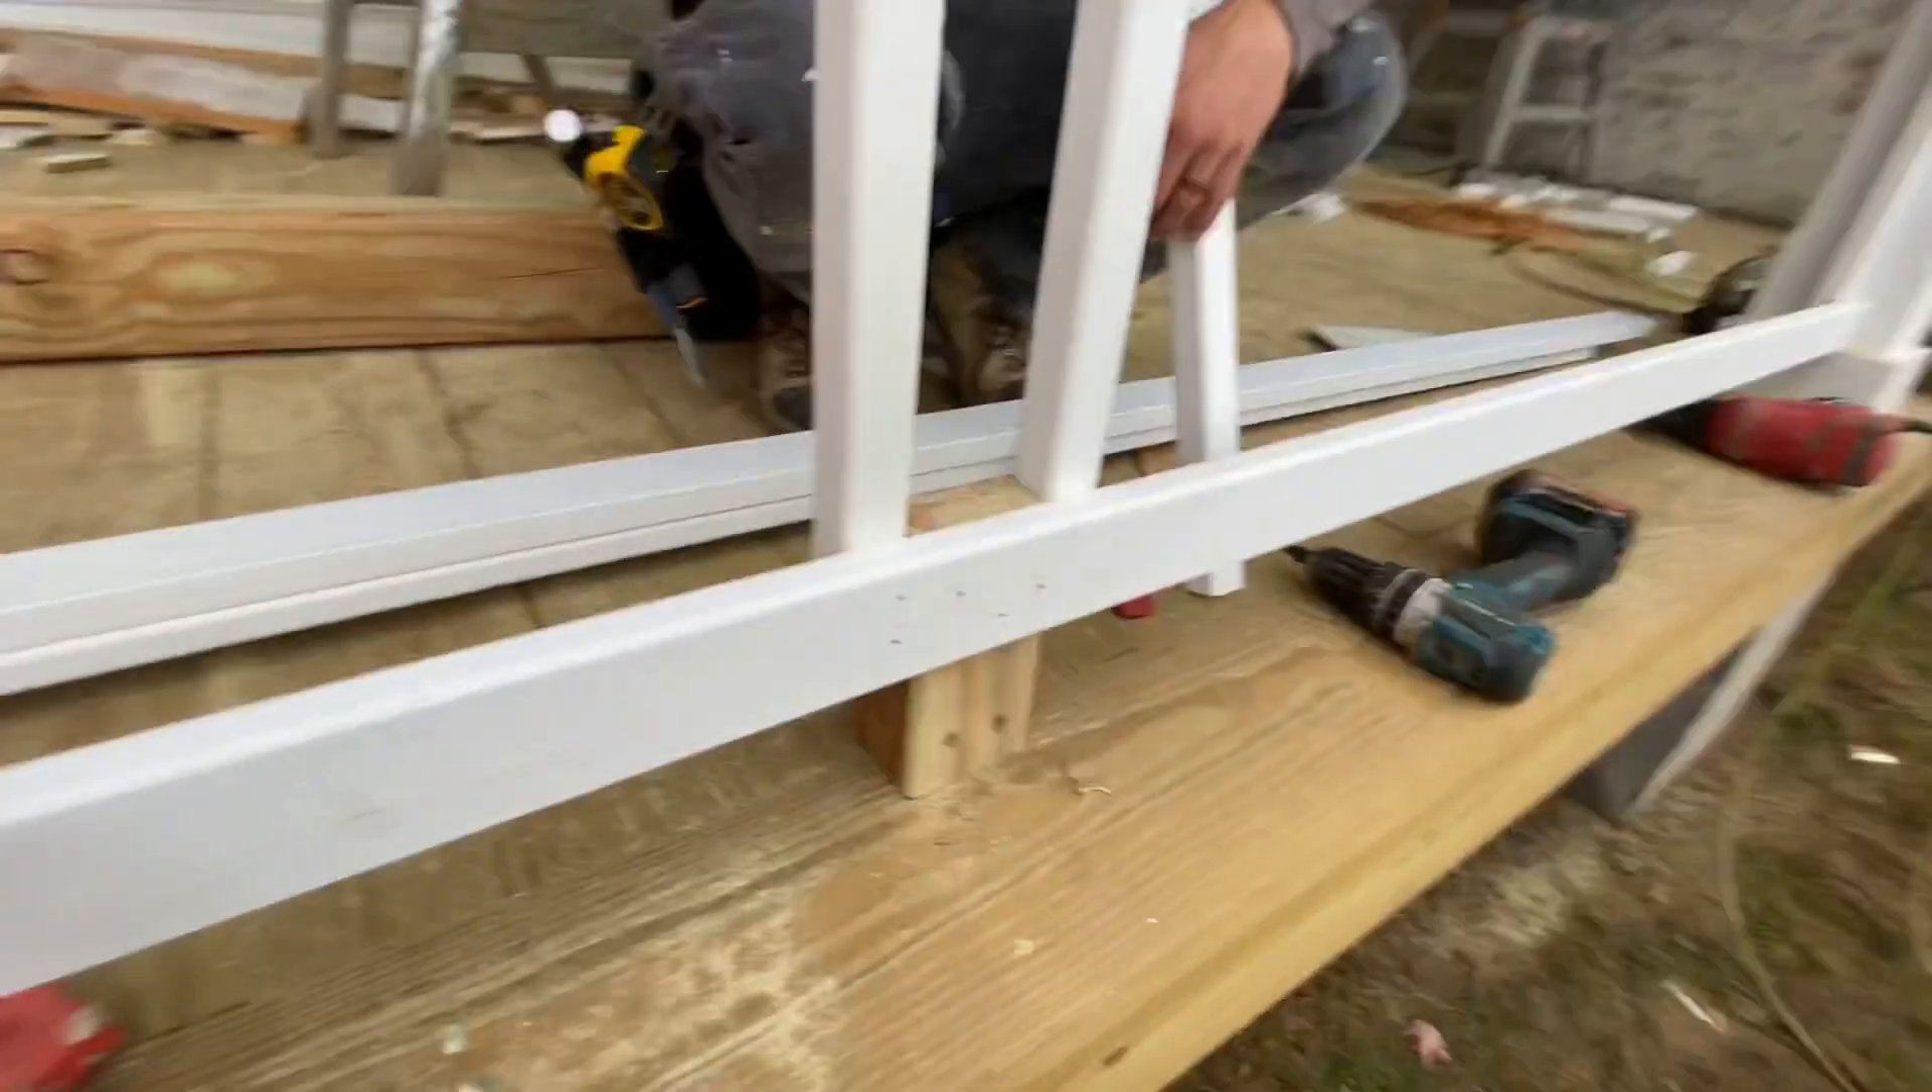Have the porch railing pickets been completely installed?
No.